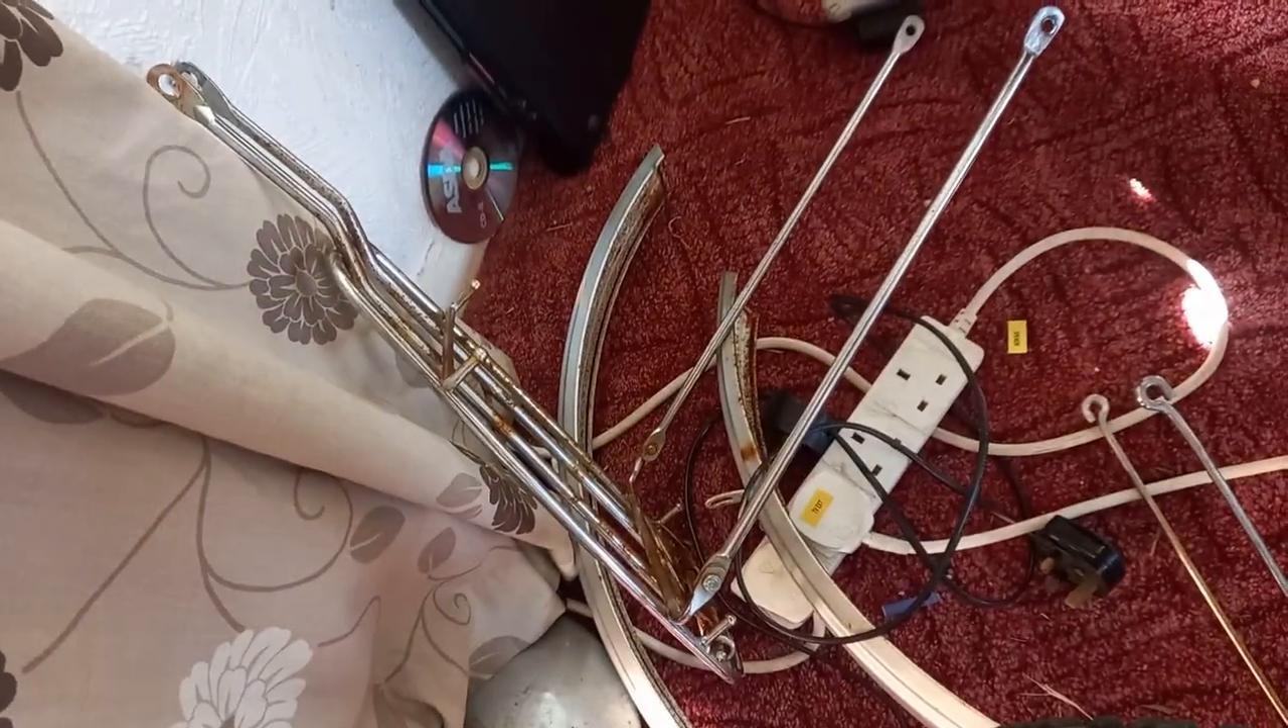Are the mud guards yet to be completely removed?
No.